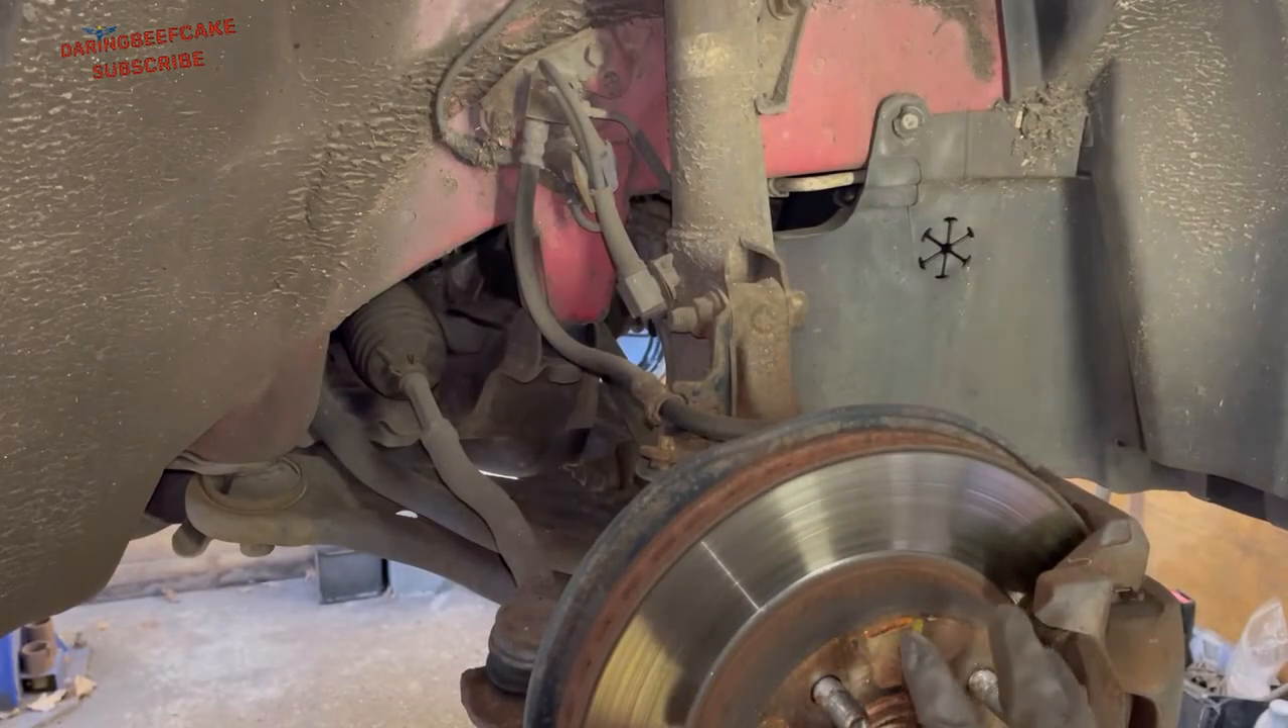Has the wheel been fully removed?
Yes.